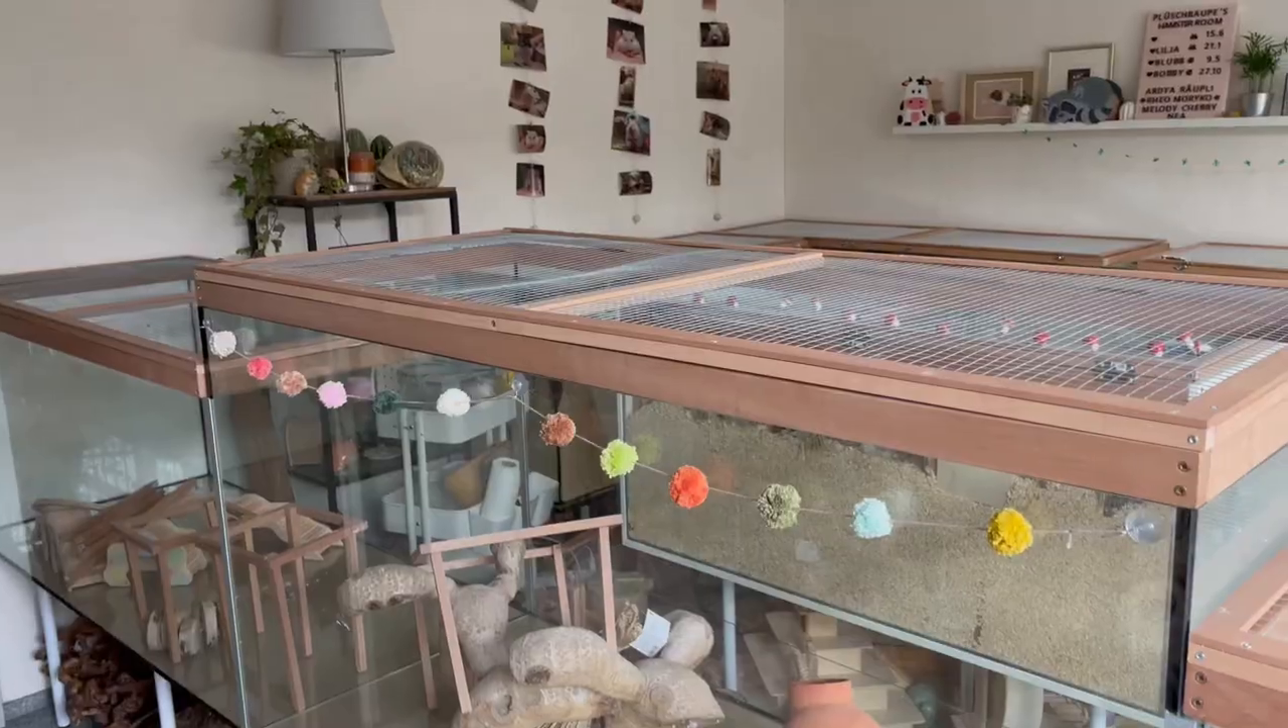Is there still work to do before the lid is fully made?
No.